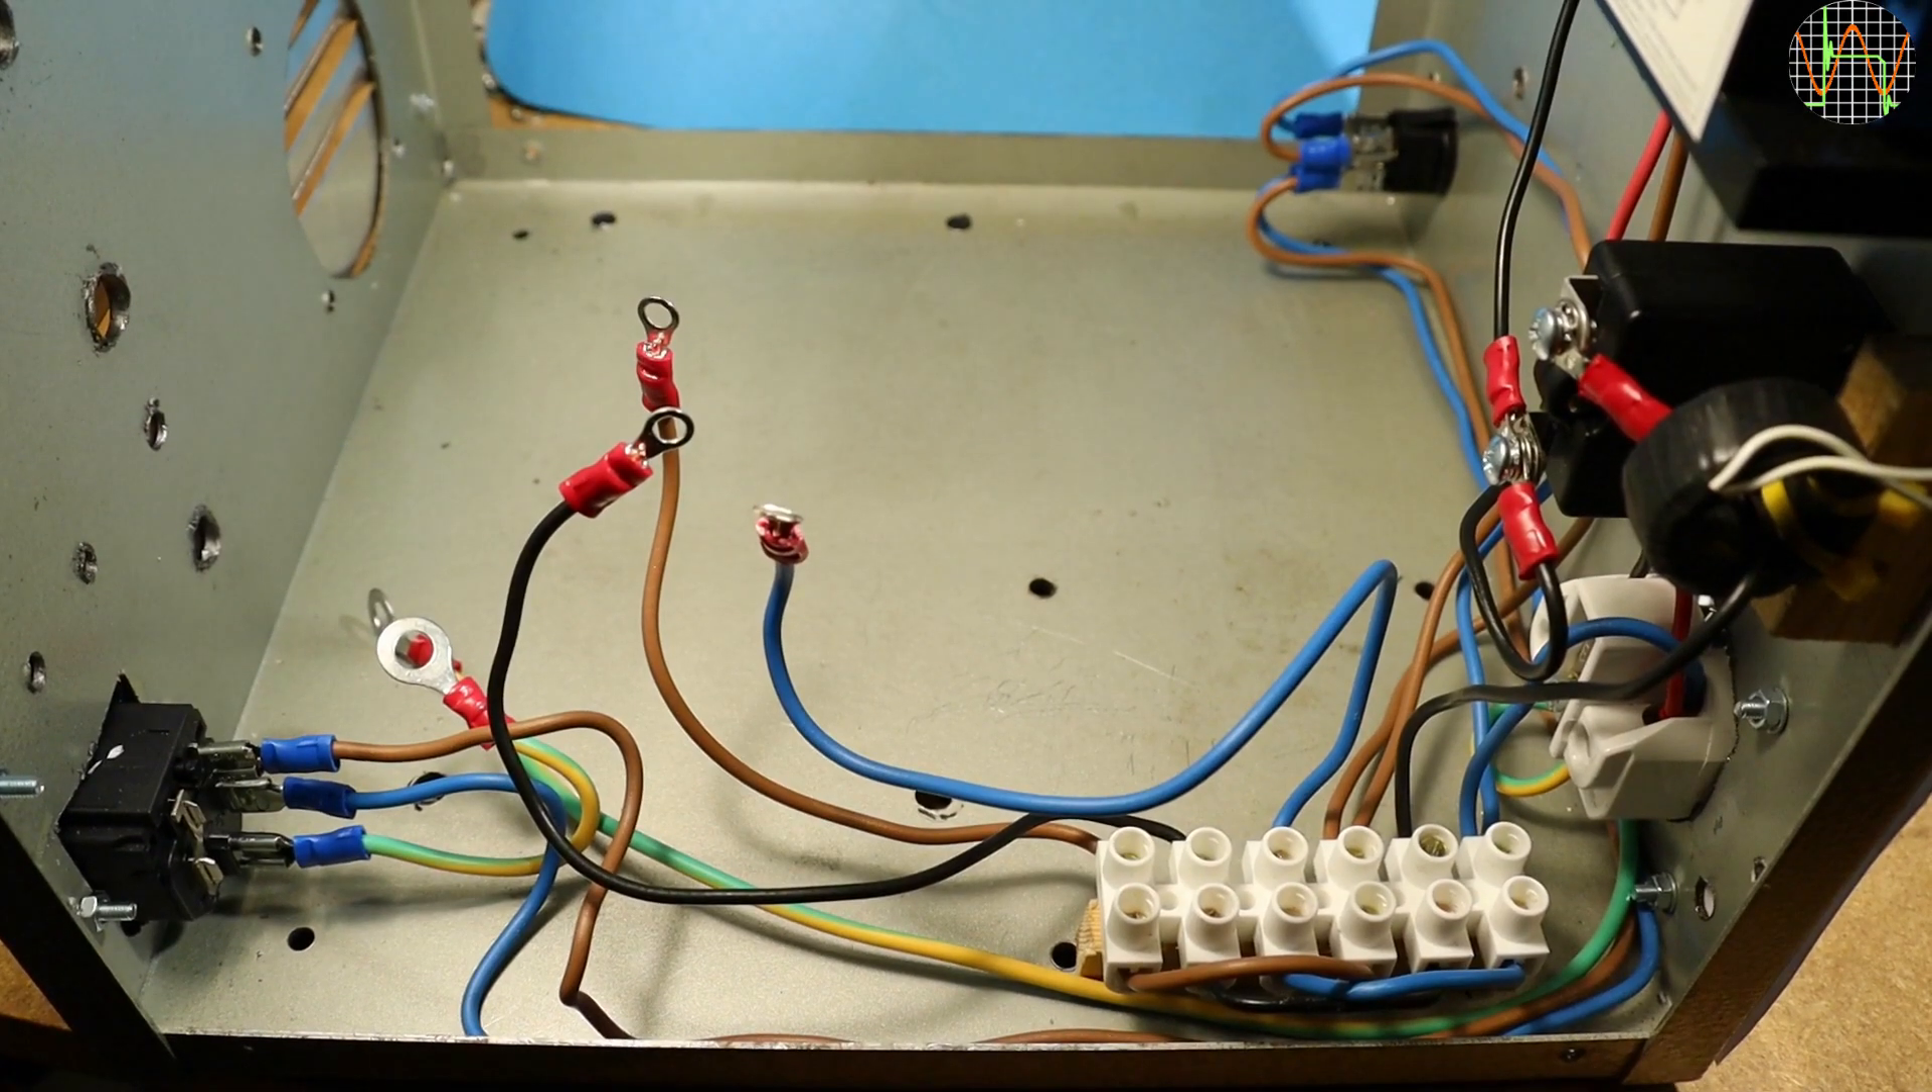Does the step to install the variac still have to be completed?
Yes.